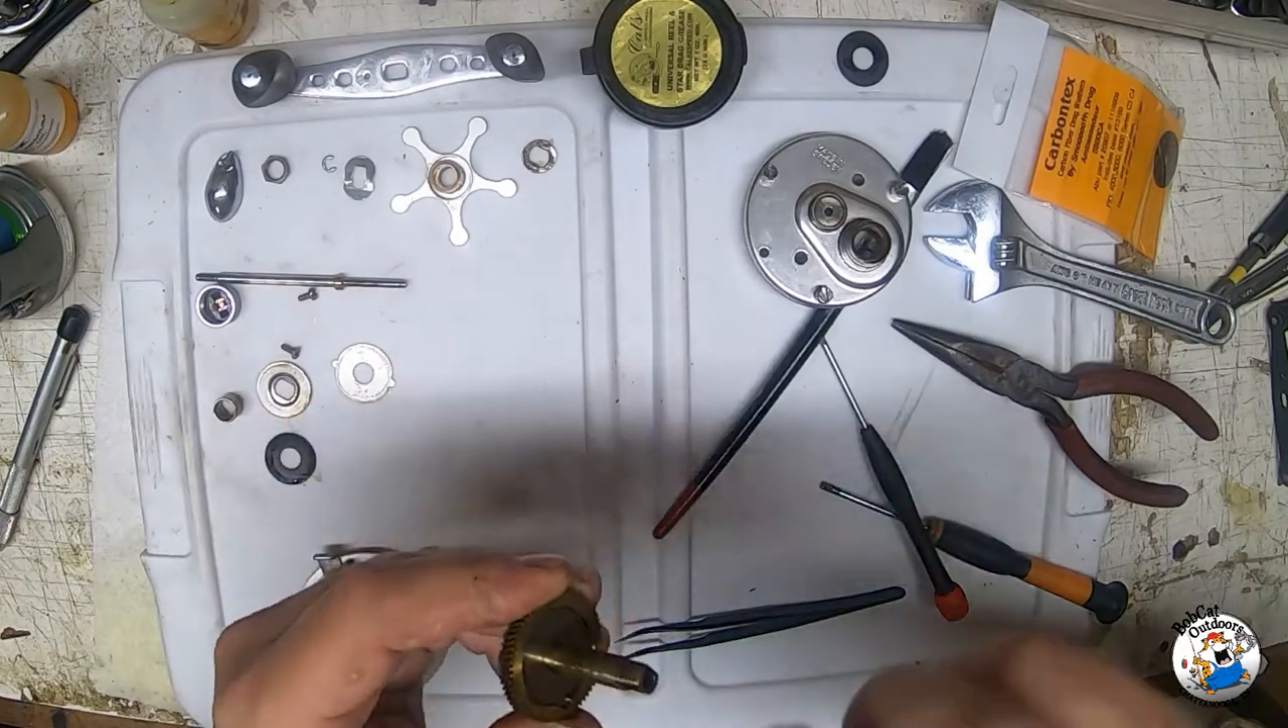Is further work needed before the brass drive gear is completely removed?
No.